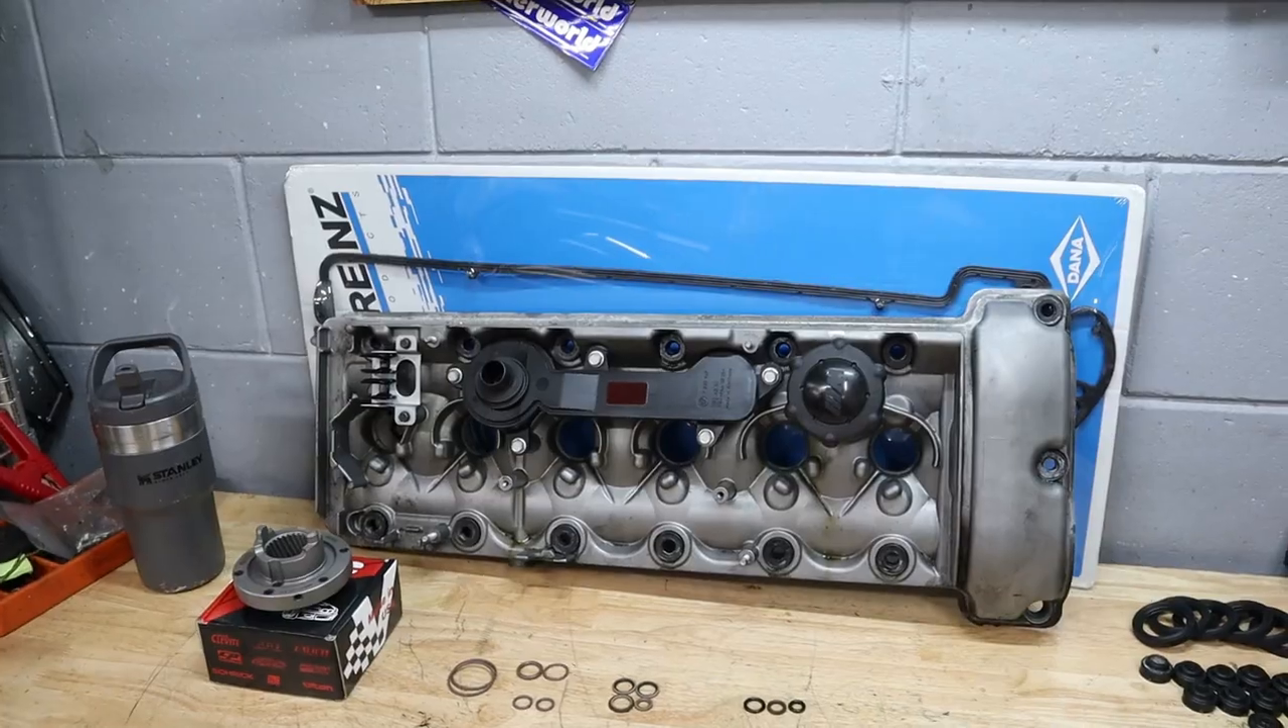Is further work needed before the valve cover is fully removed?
No.